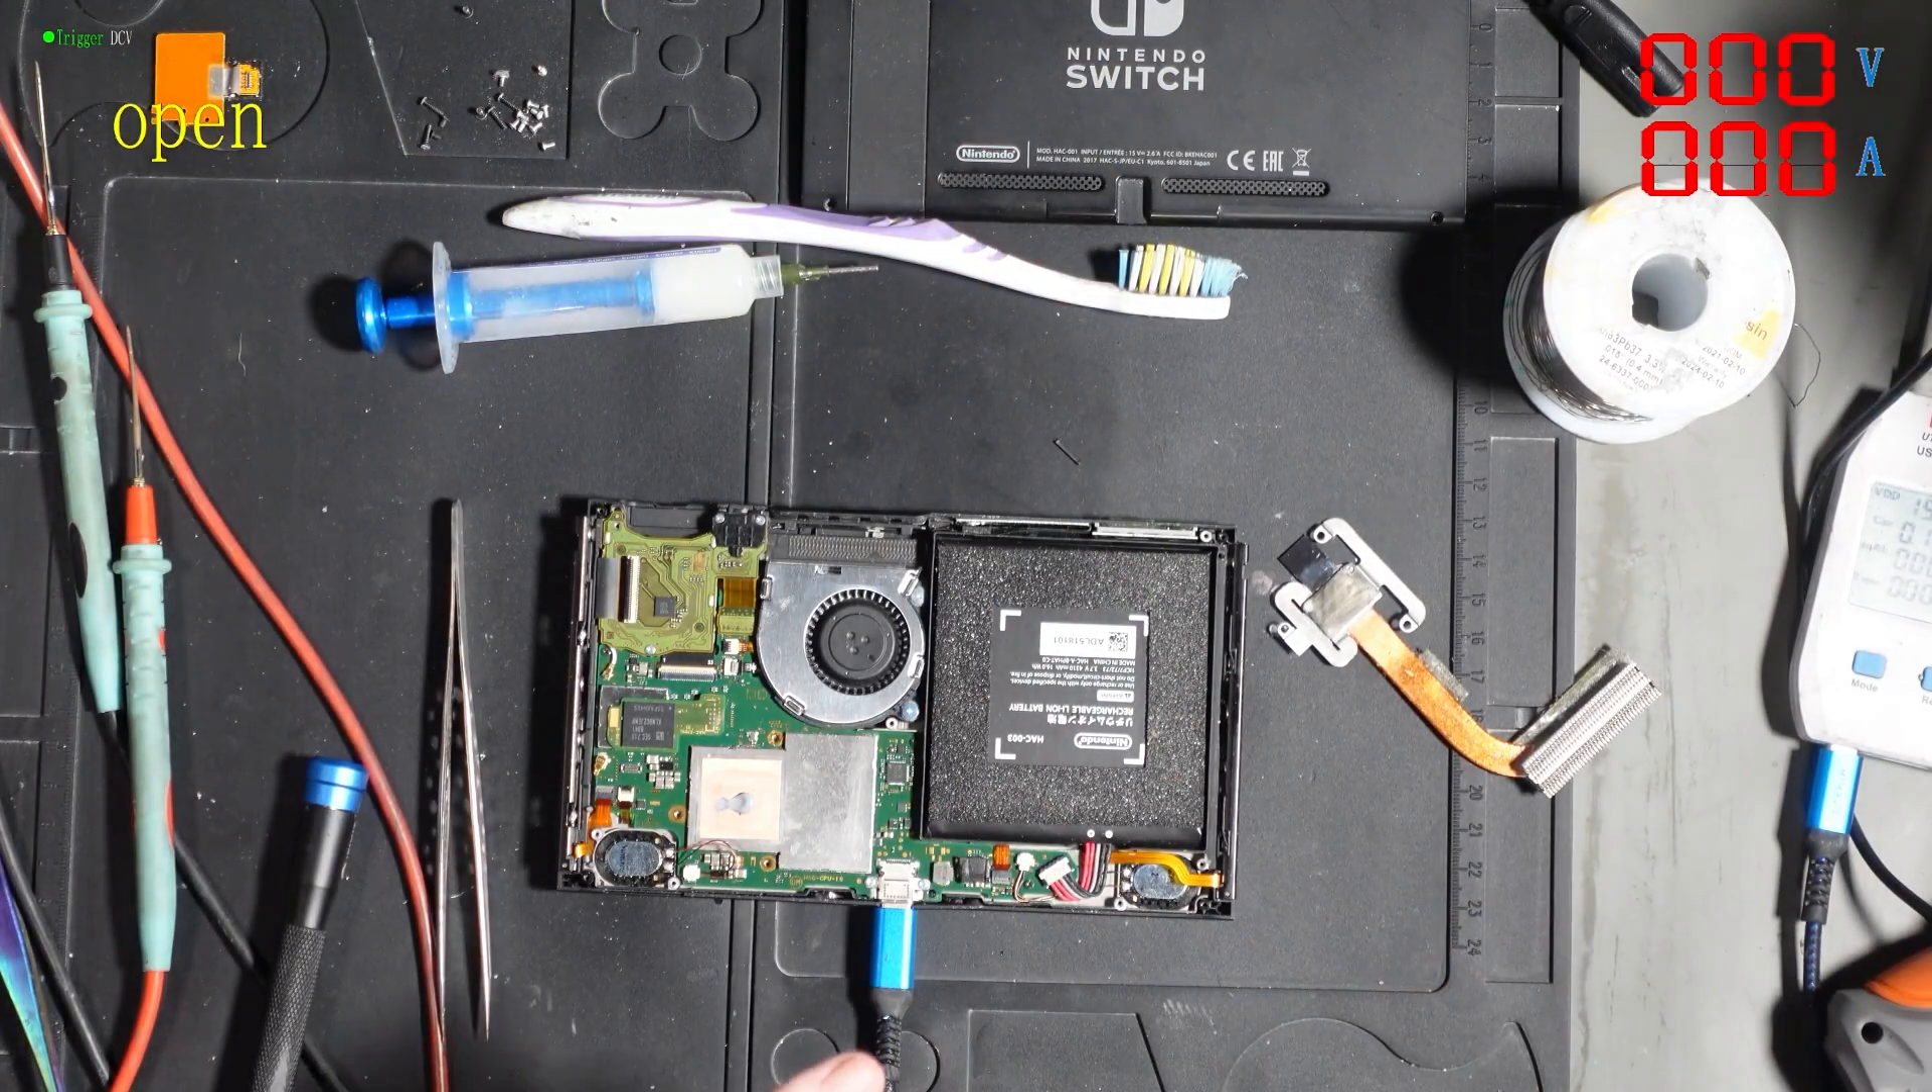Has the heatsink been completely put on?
No.